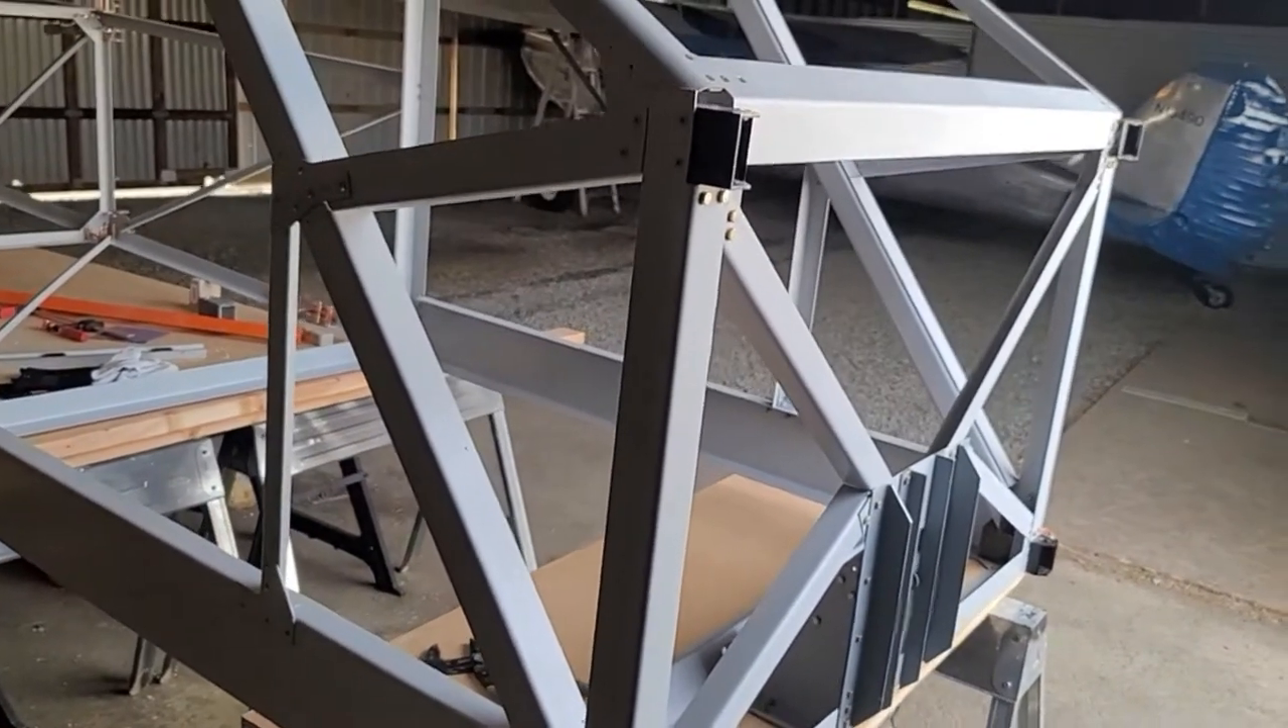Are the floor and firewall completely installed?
No.